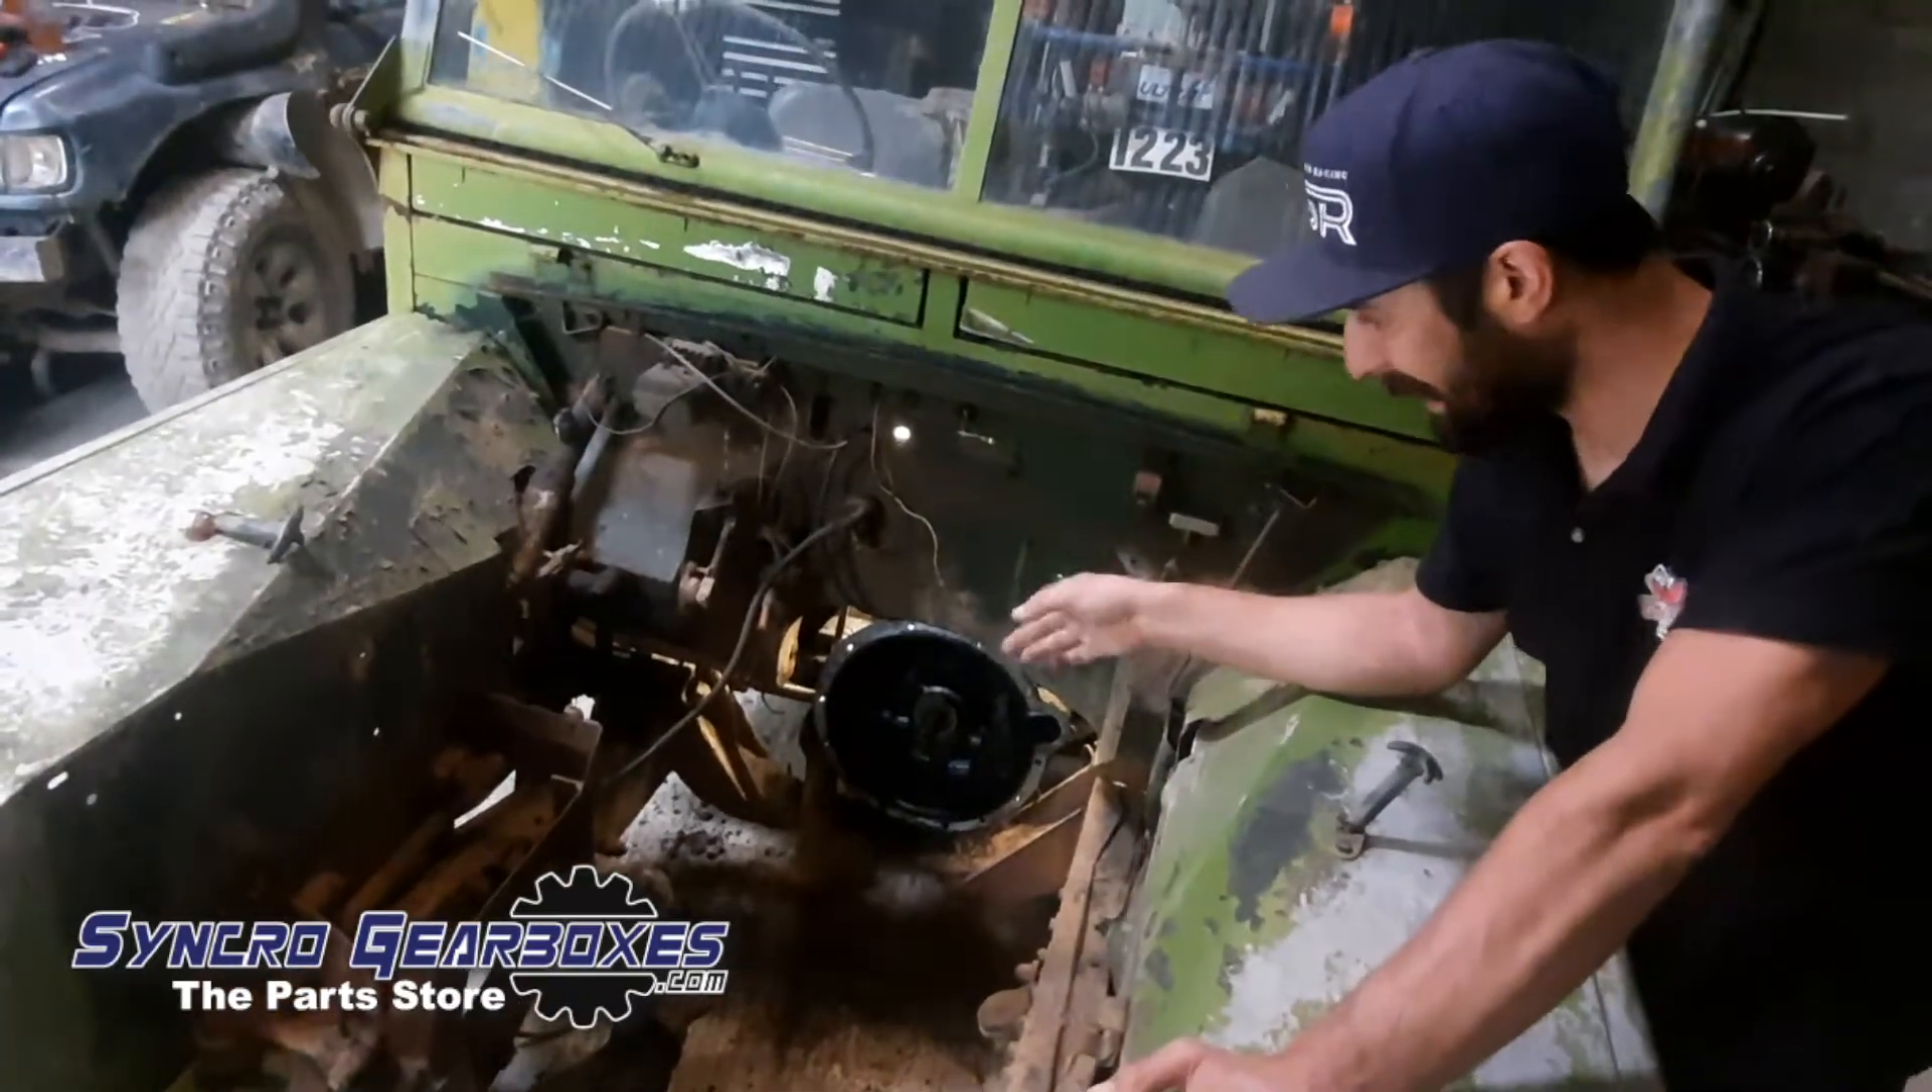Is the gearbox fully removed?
No.